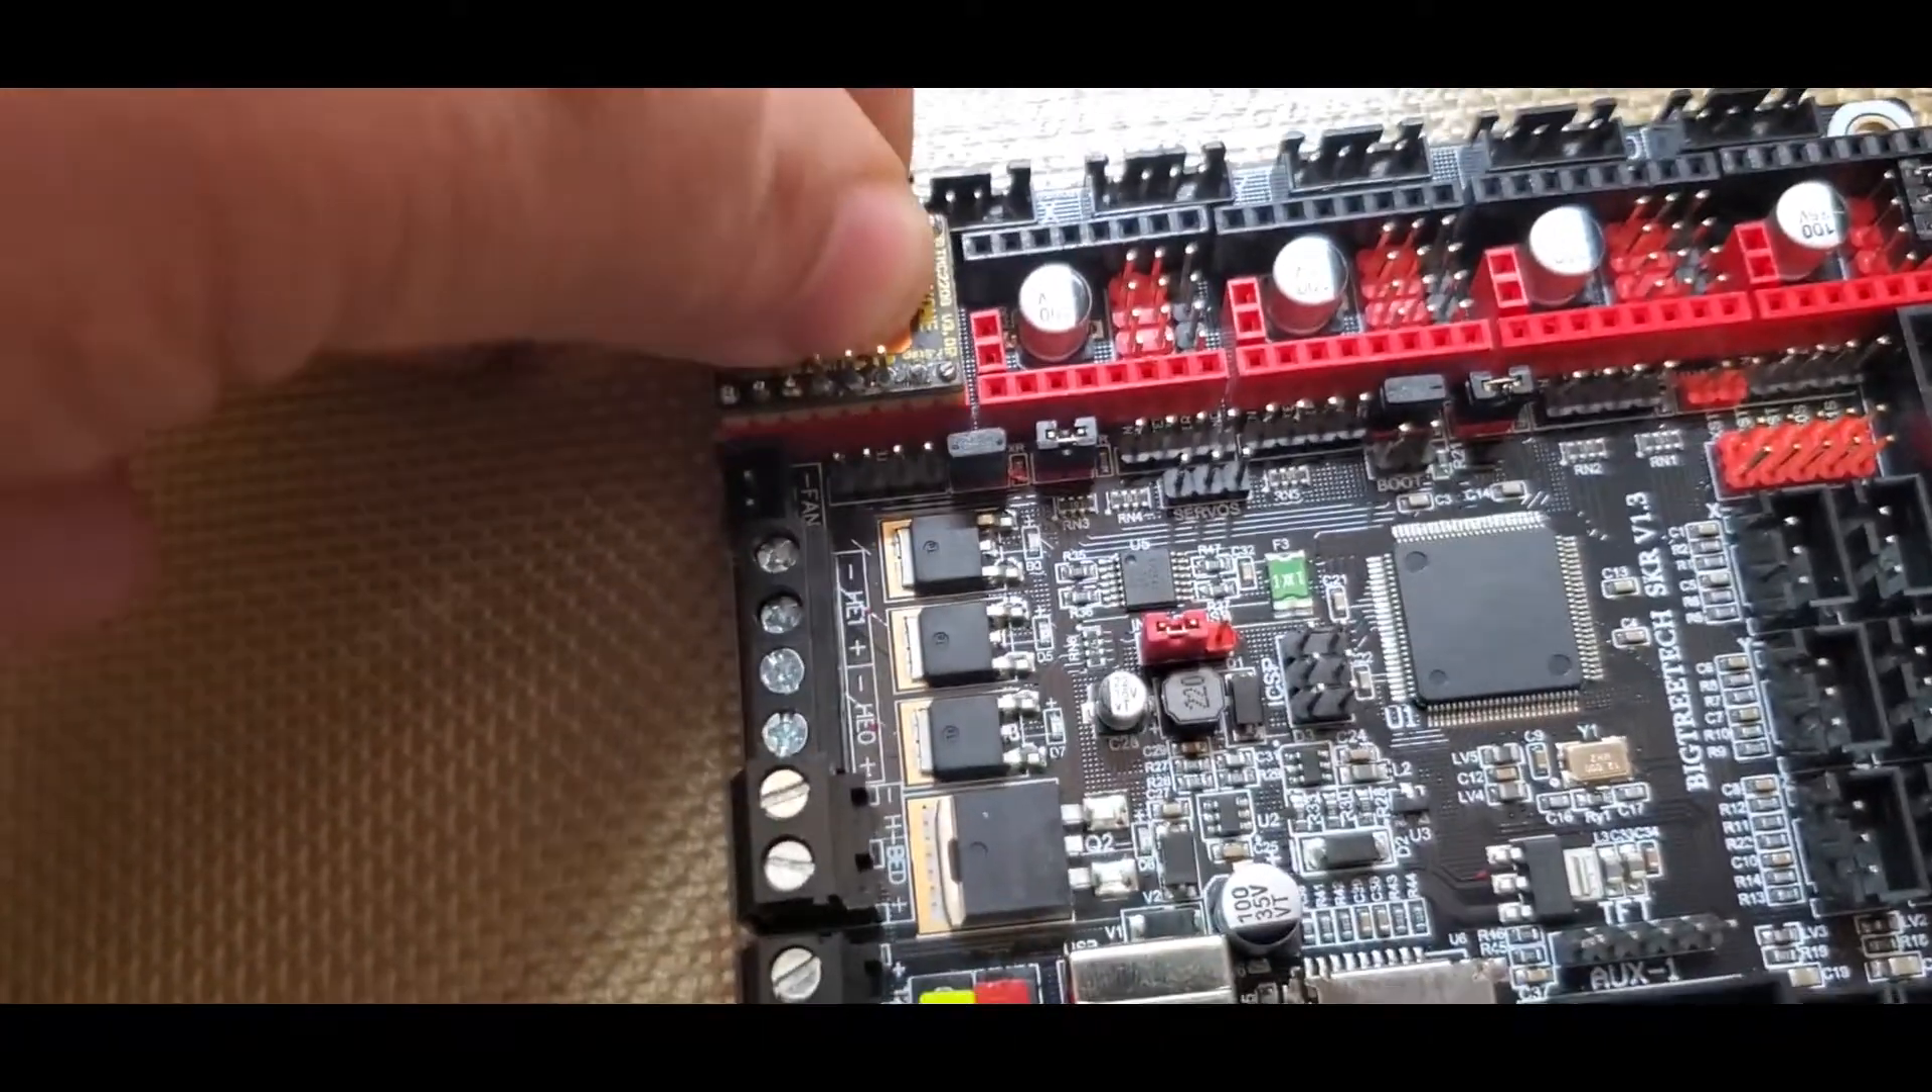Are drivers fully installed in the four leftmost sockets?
No.